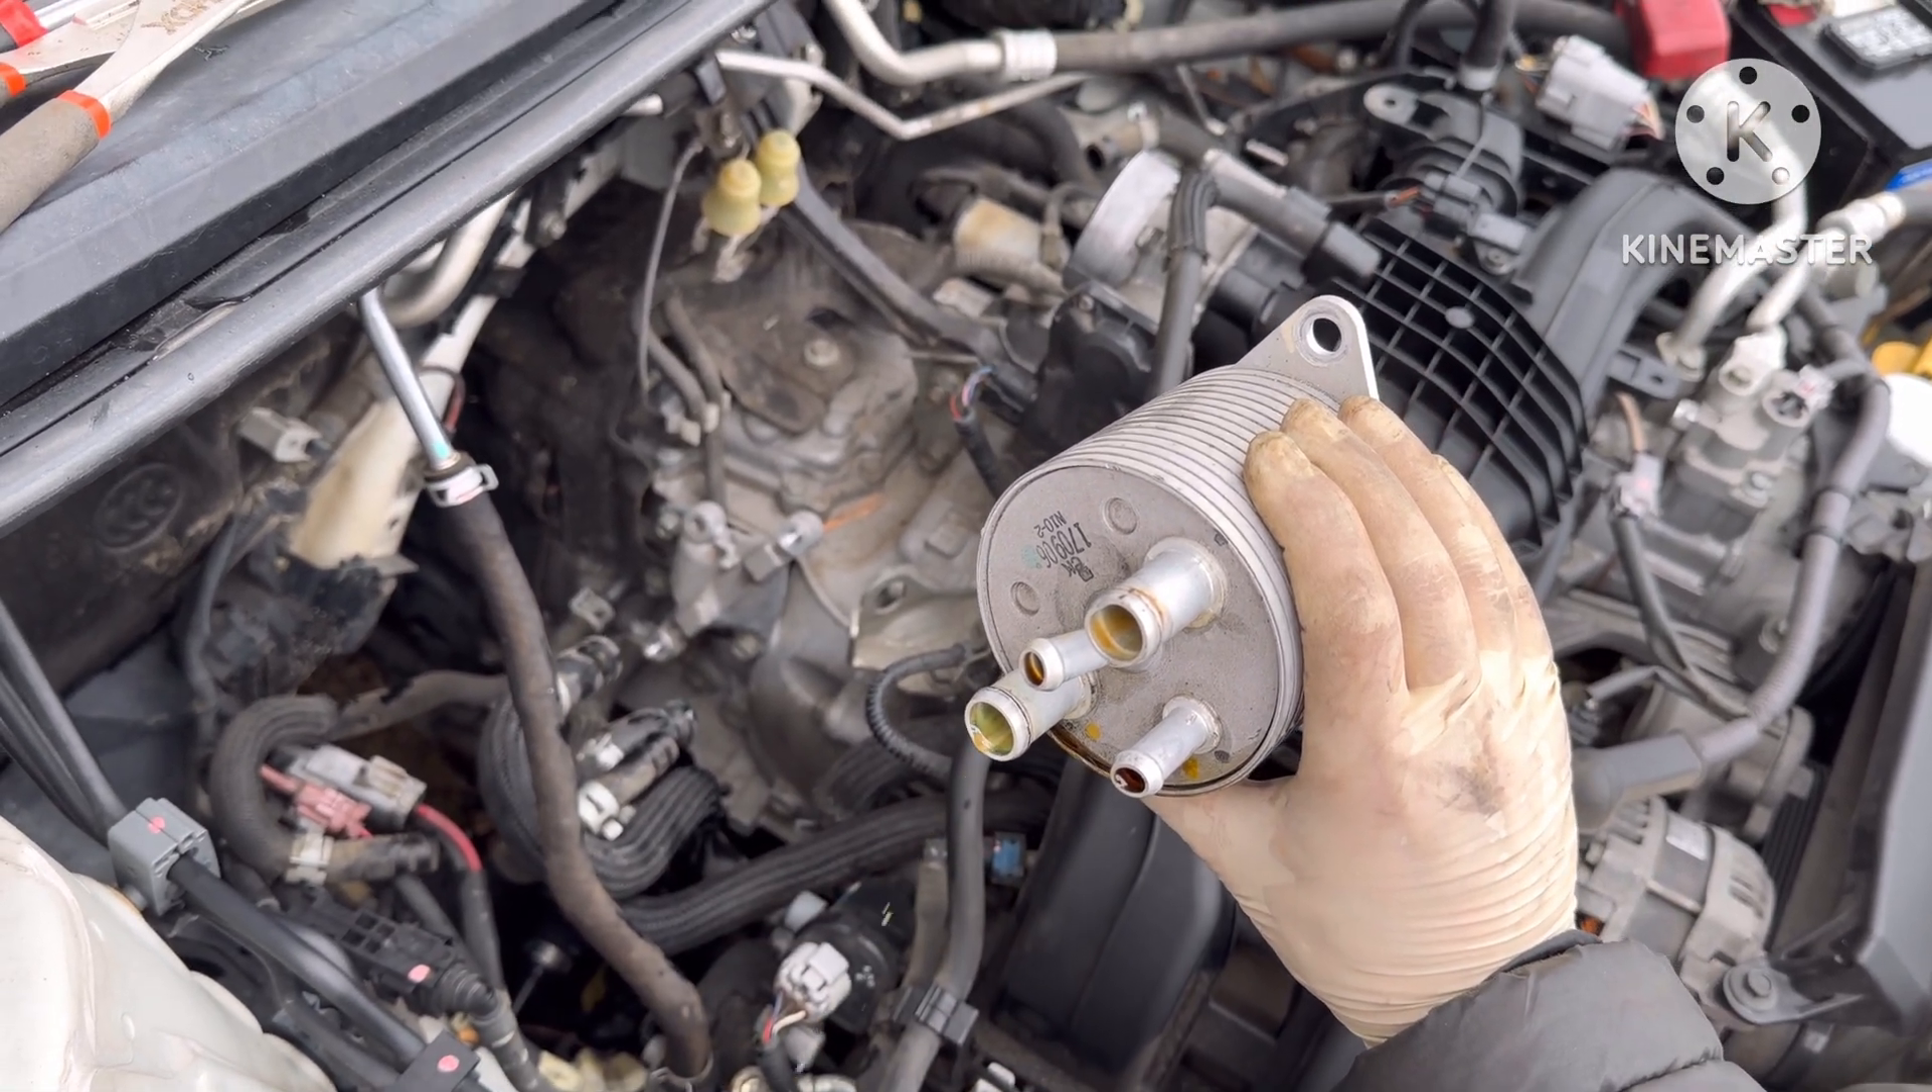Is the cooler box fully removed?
Yes.